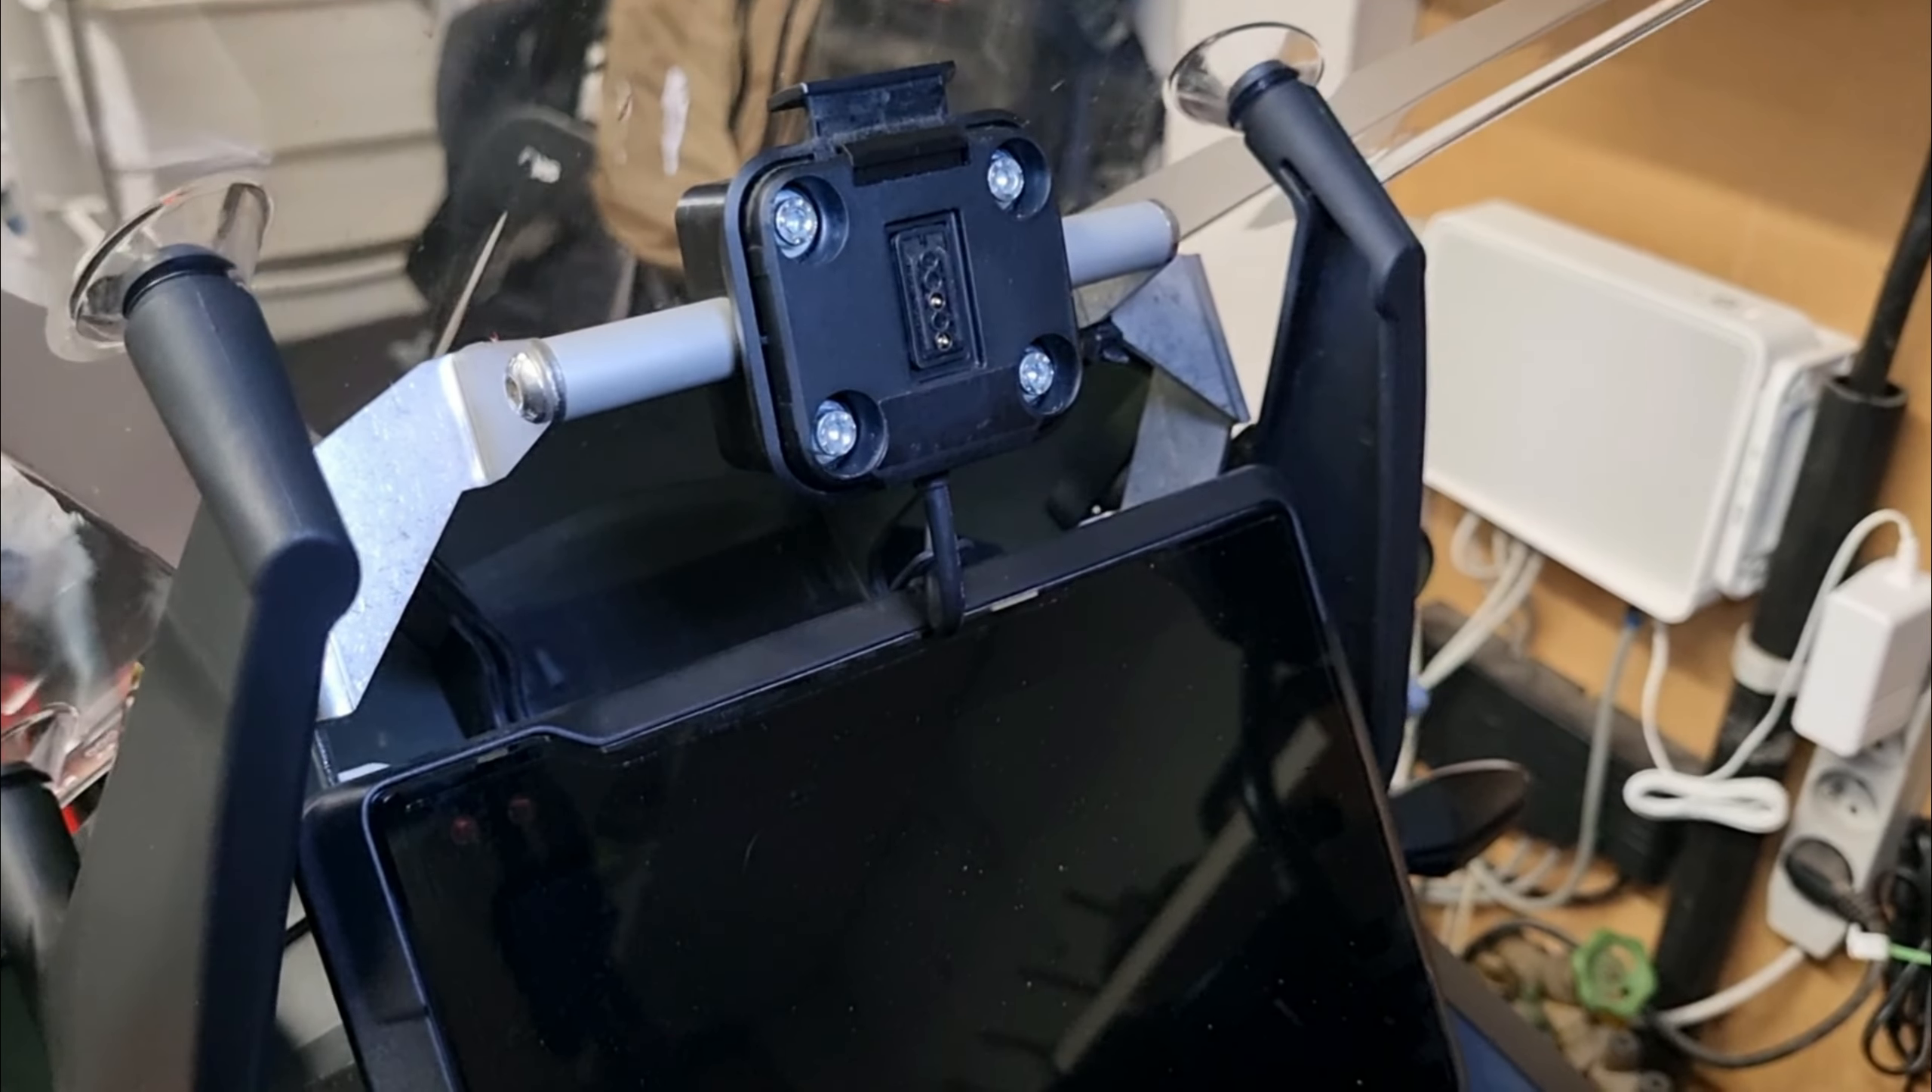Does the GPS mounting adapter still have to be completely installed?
No.